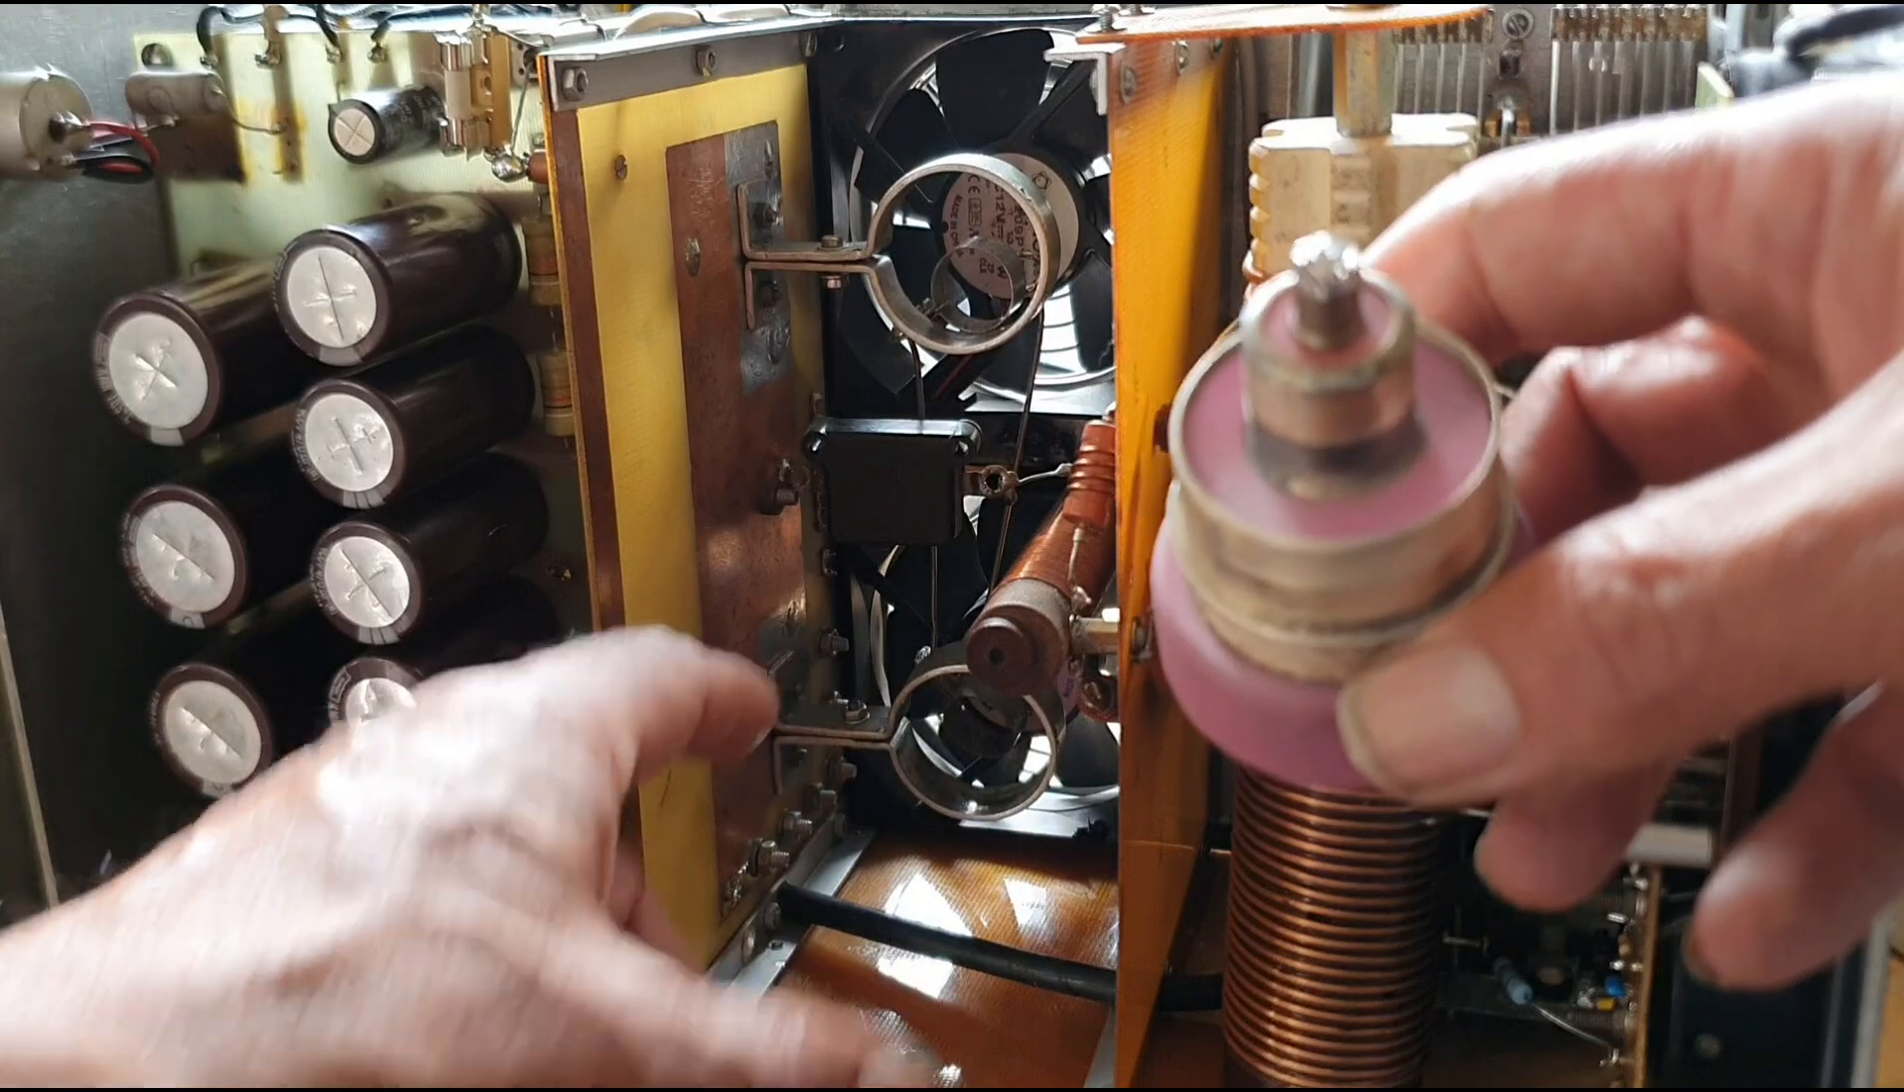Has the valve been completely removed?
Yes.